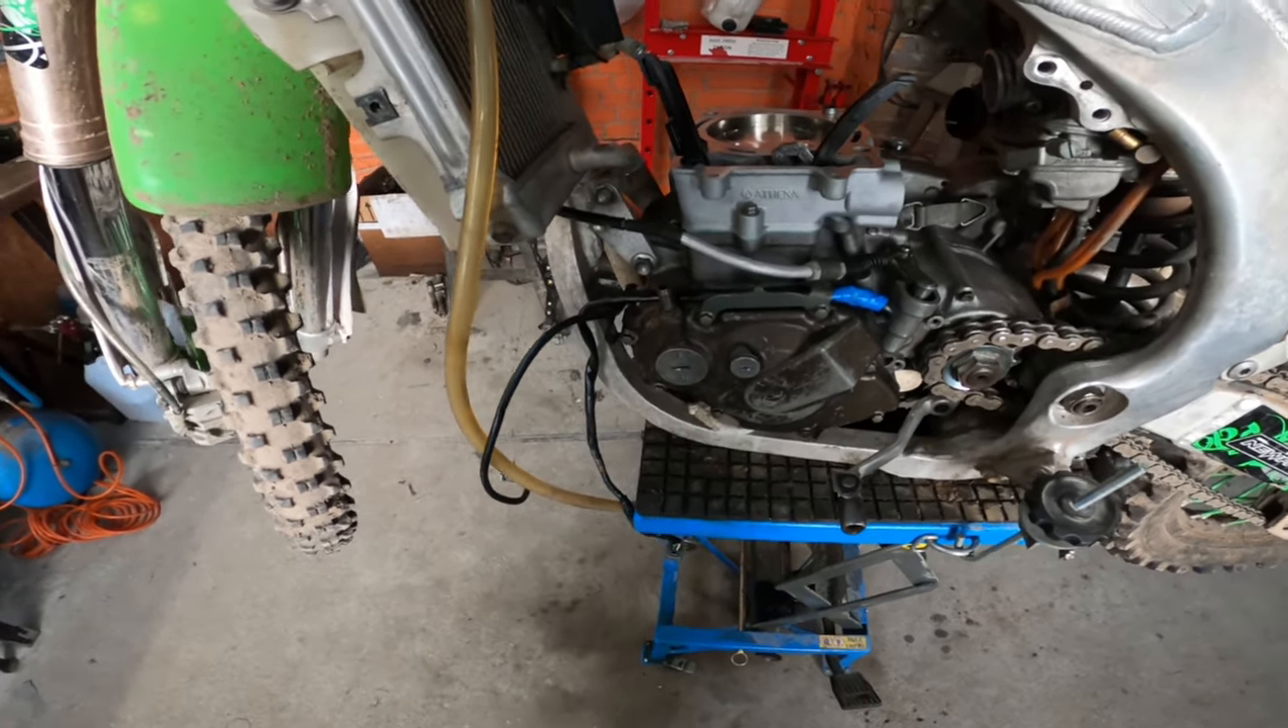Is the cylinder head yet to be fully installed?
Yes.